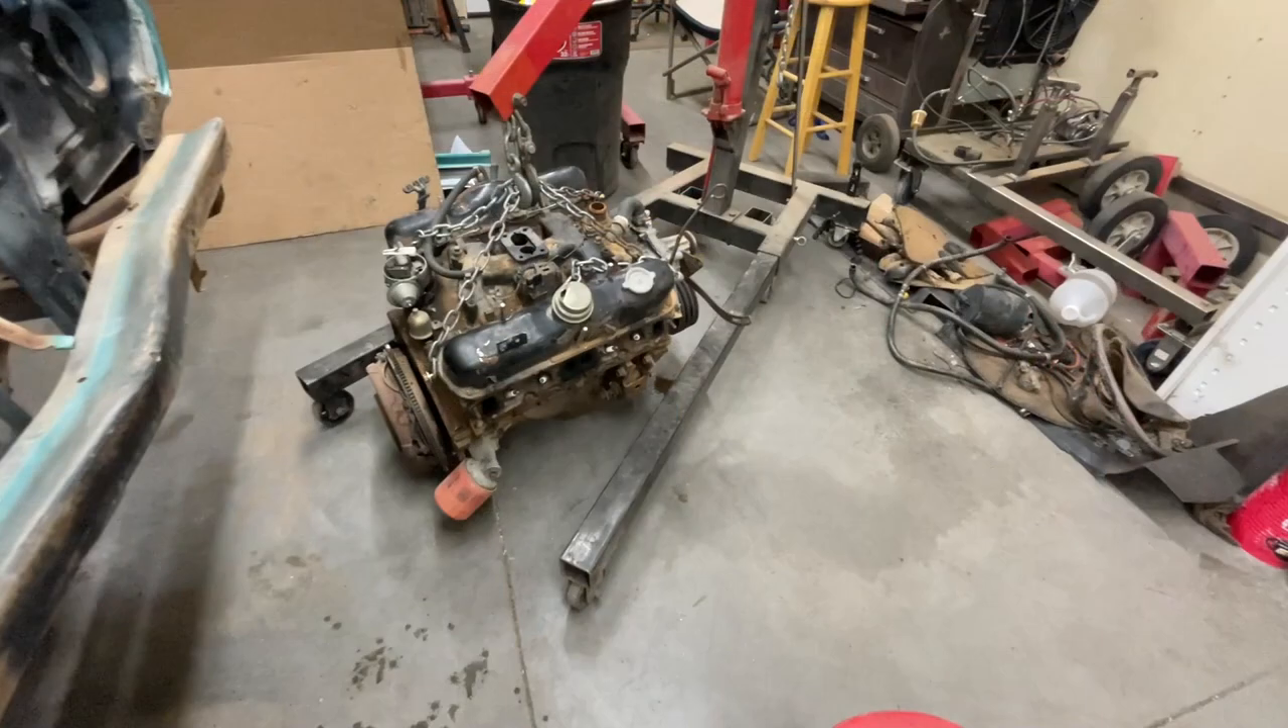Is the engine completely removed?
Yes.